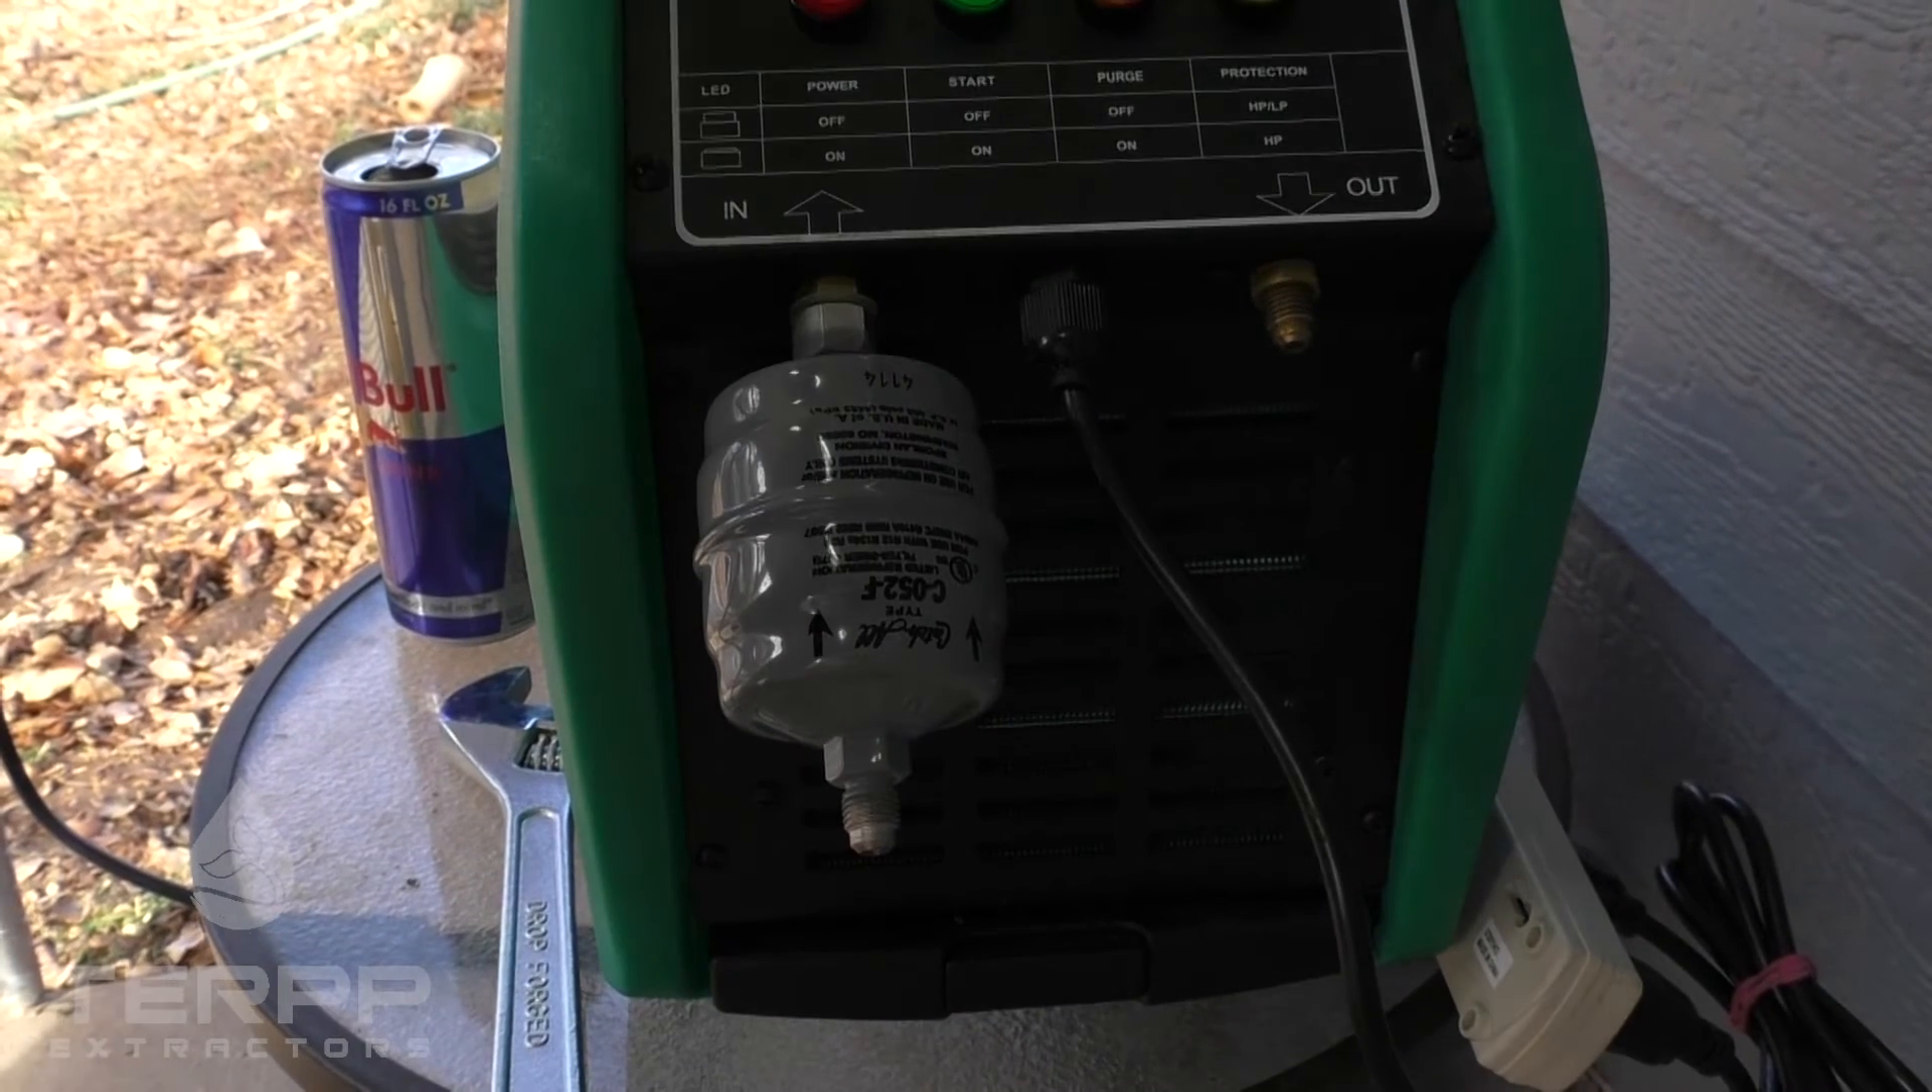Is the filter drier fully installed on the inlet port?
Yes.